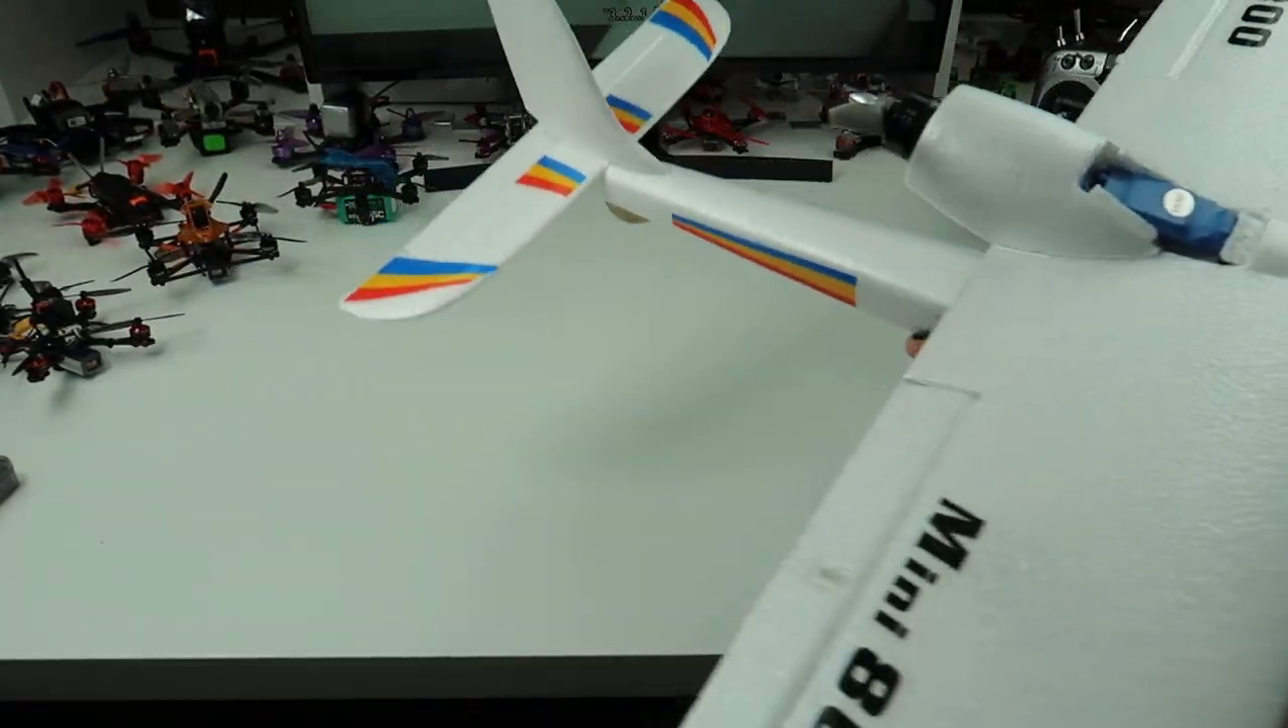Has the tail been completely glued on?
Yes.